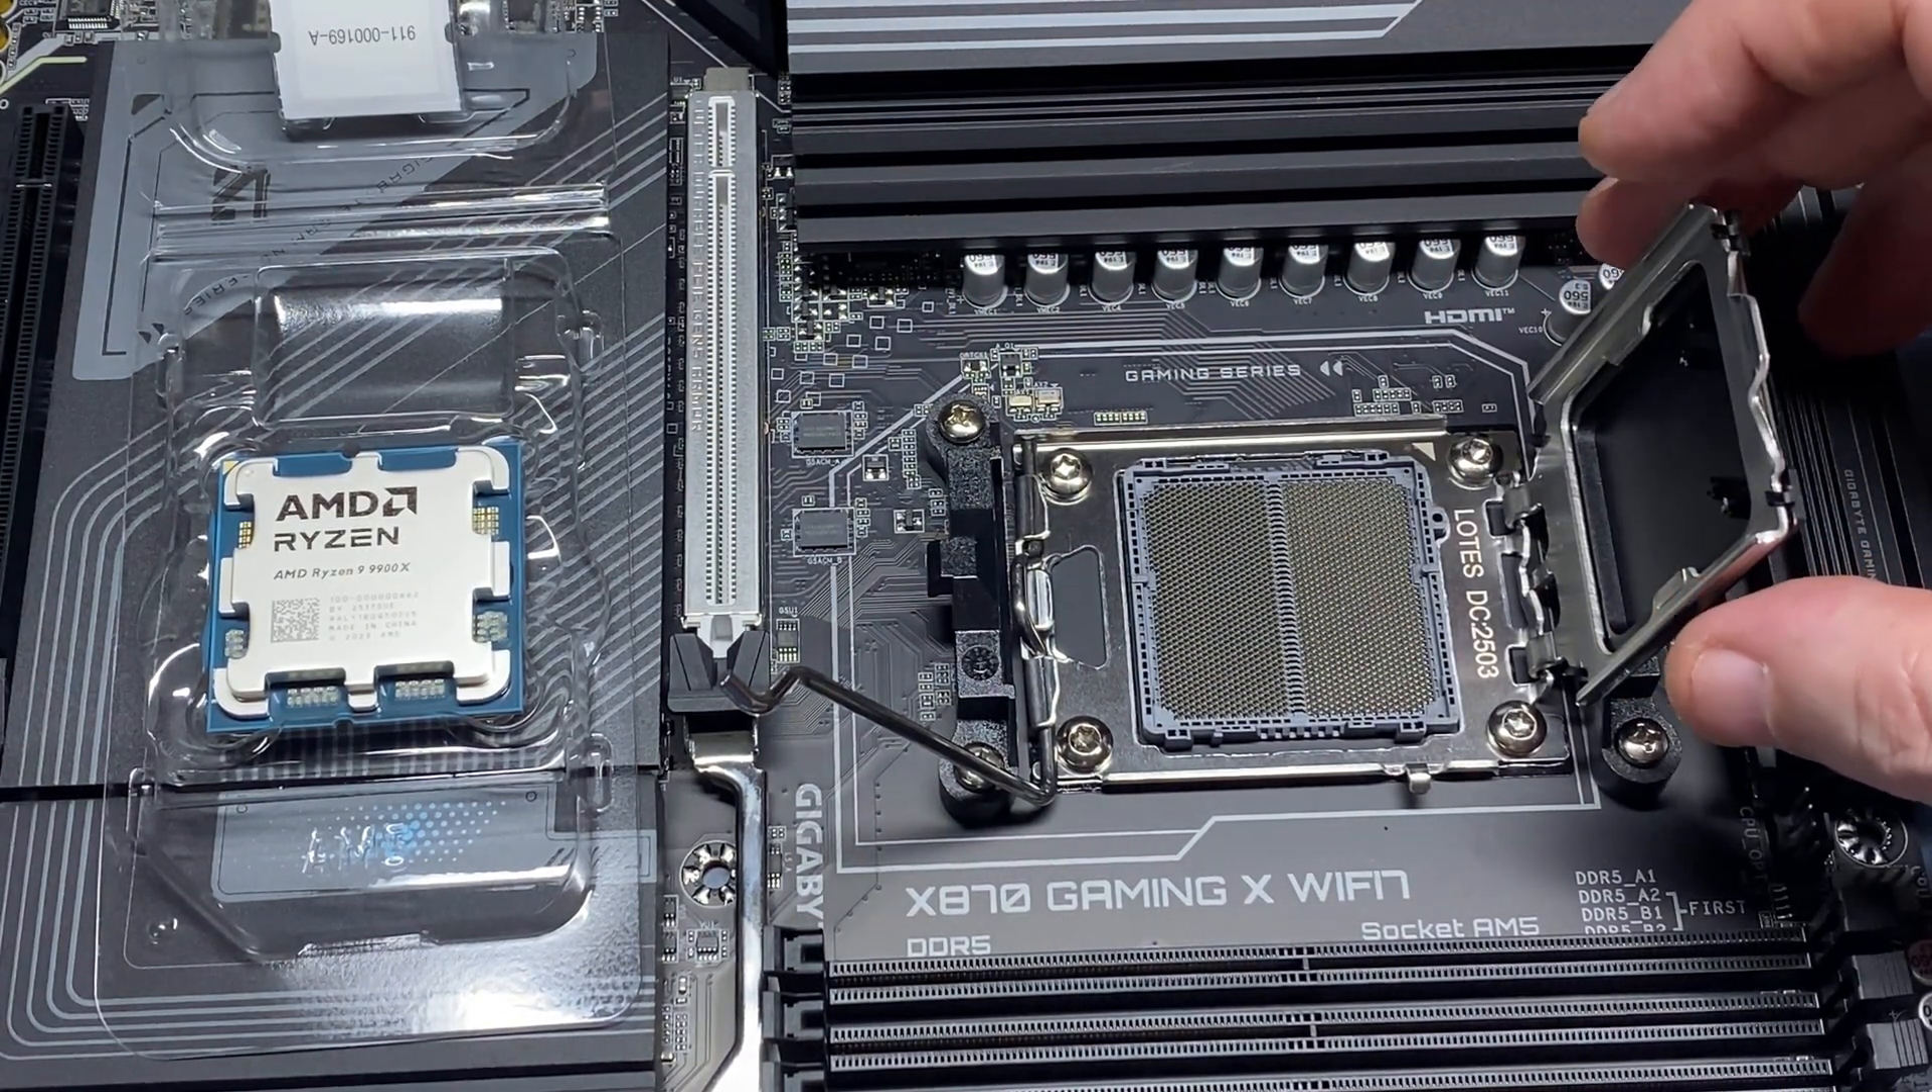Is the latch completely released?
Yes.